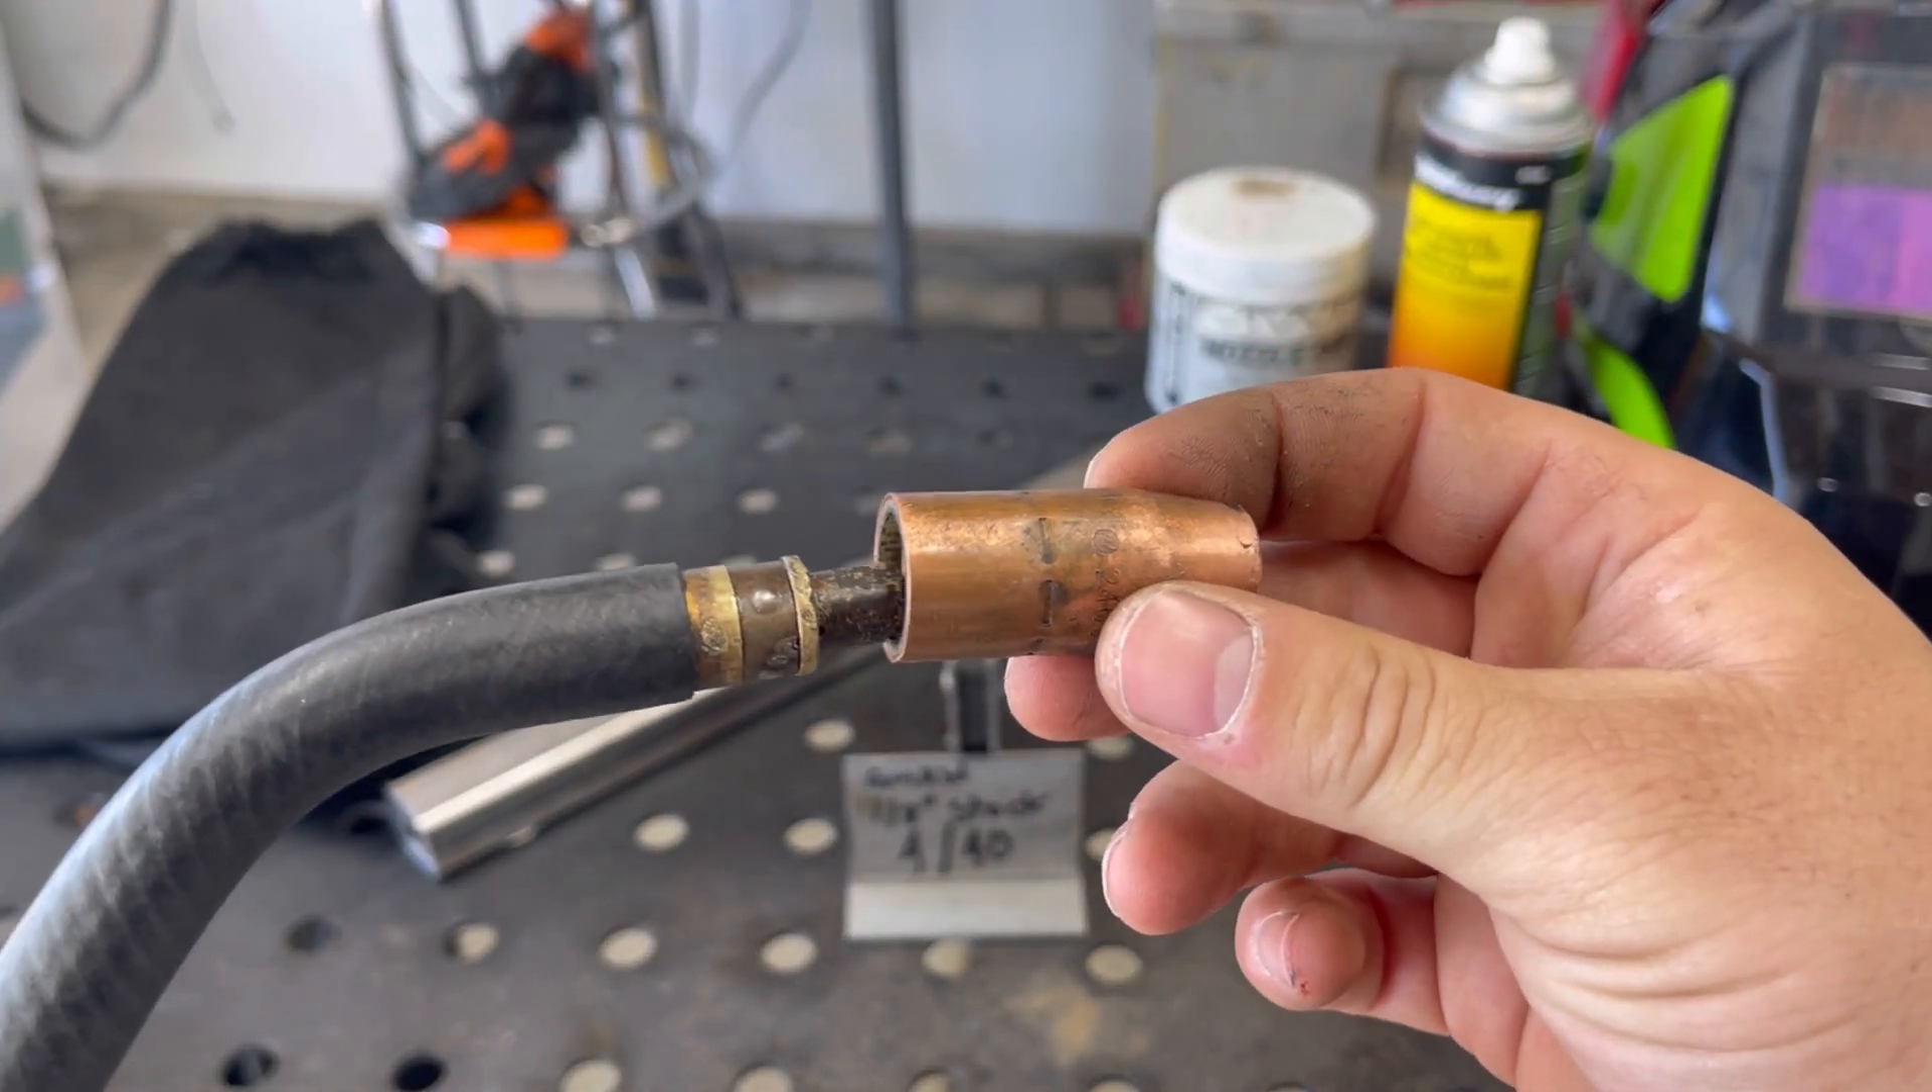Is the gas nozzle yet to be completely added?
Yes.